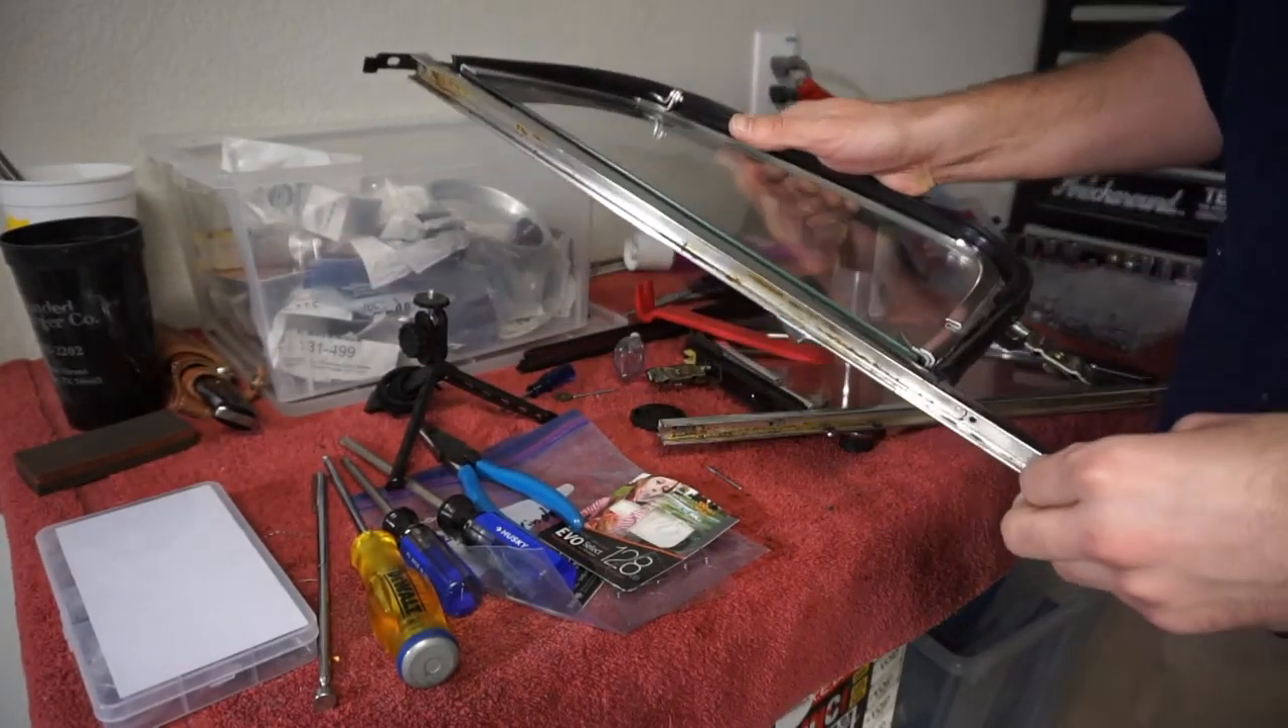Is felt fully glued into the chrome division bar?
No.